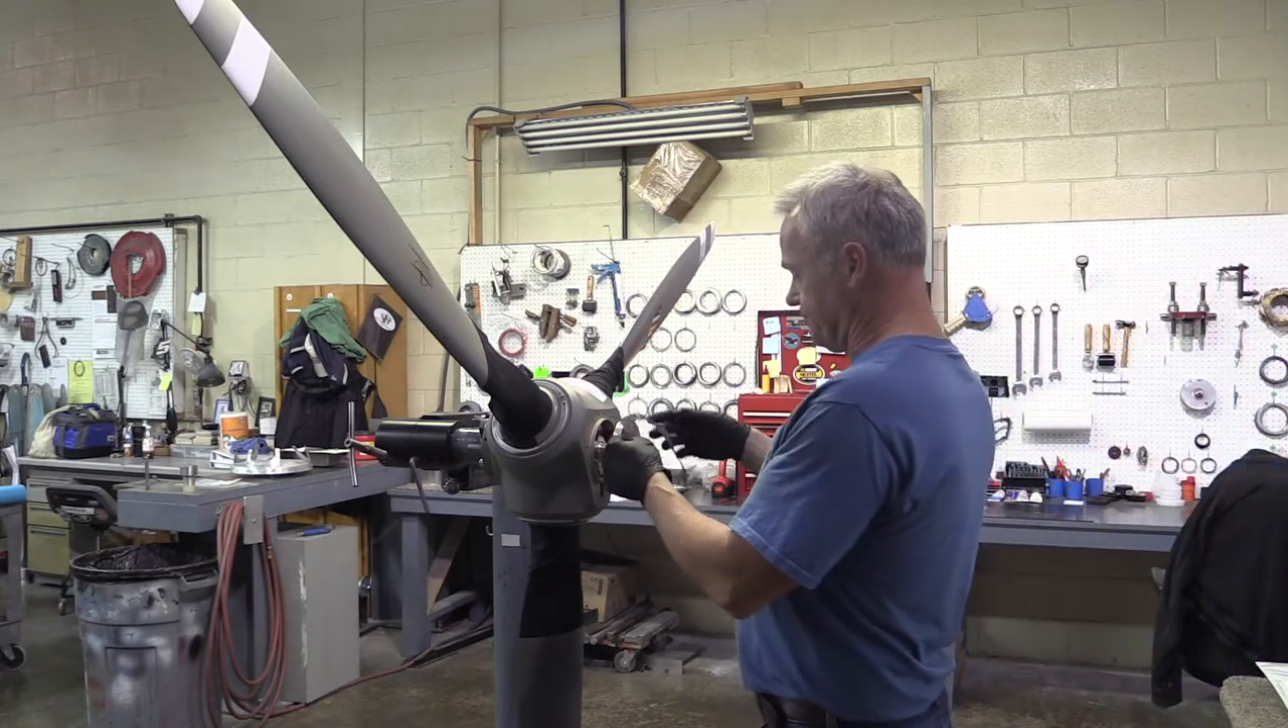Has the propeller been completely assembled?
No.